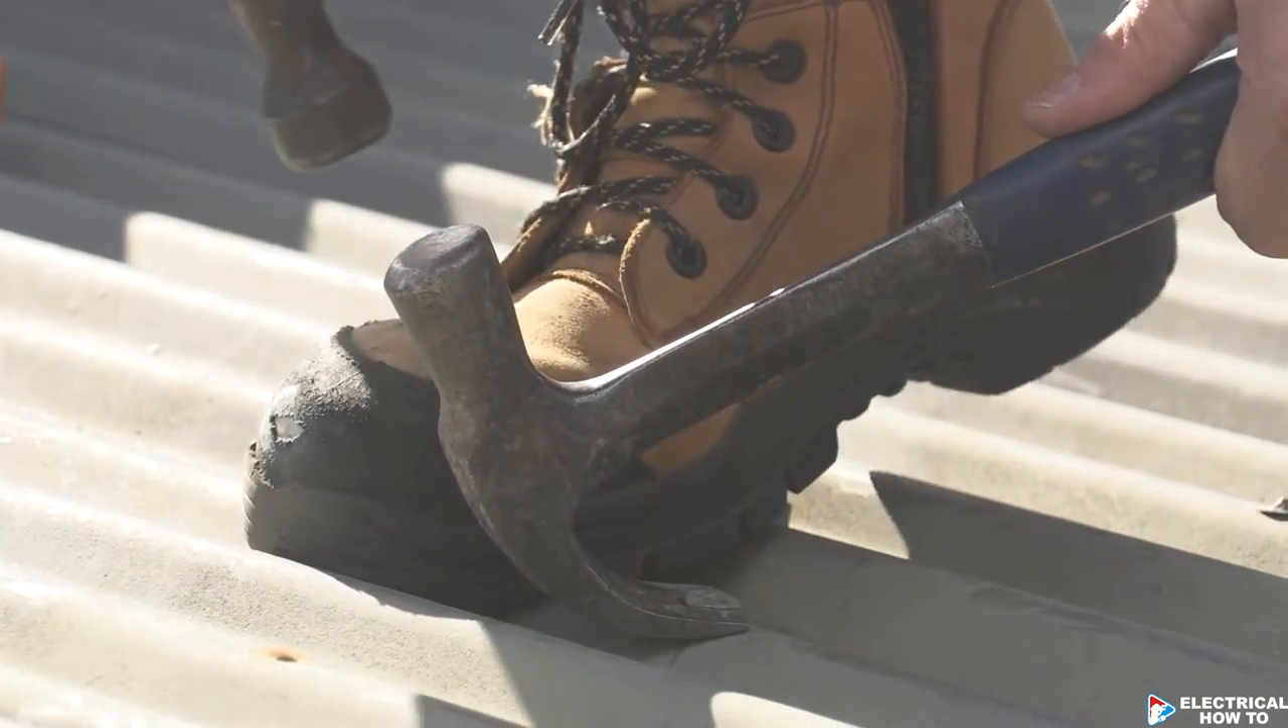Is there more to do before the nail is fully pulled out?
Yes.